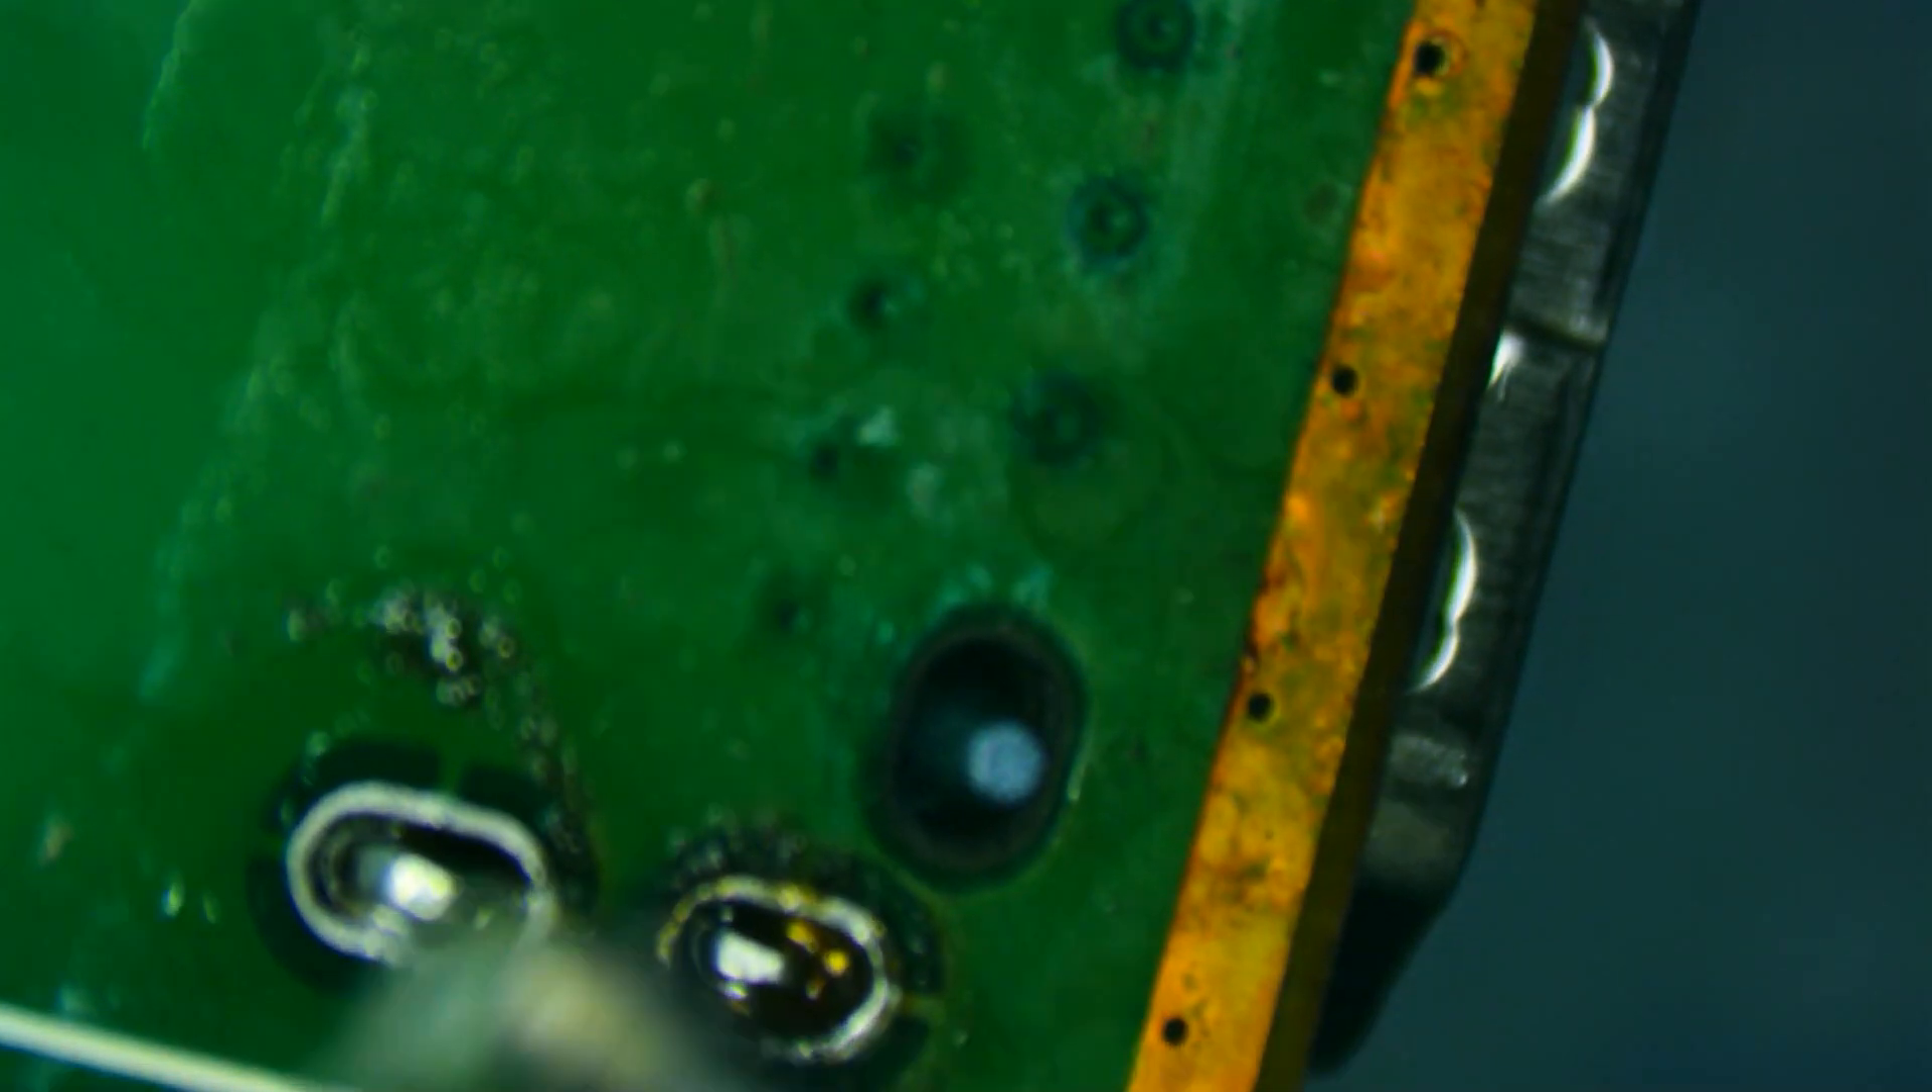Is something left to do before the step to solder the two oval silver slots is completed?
Yes.